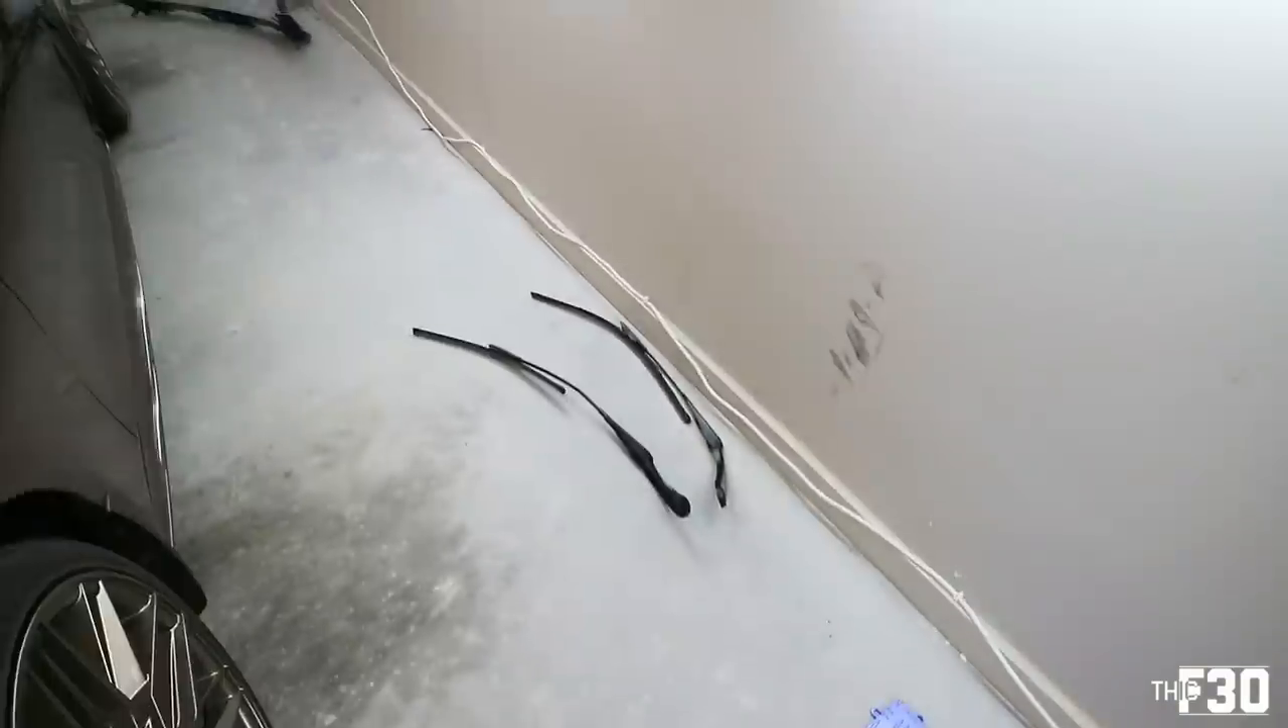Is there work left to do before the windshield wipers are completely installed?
Yes.